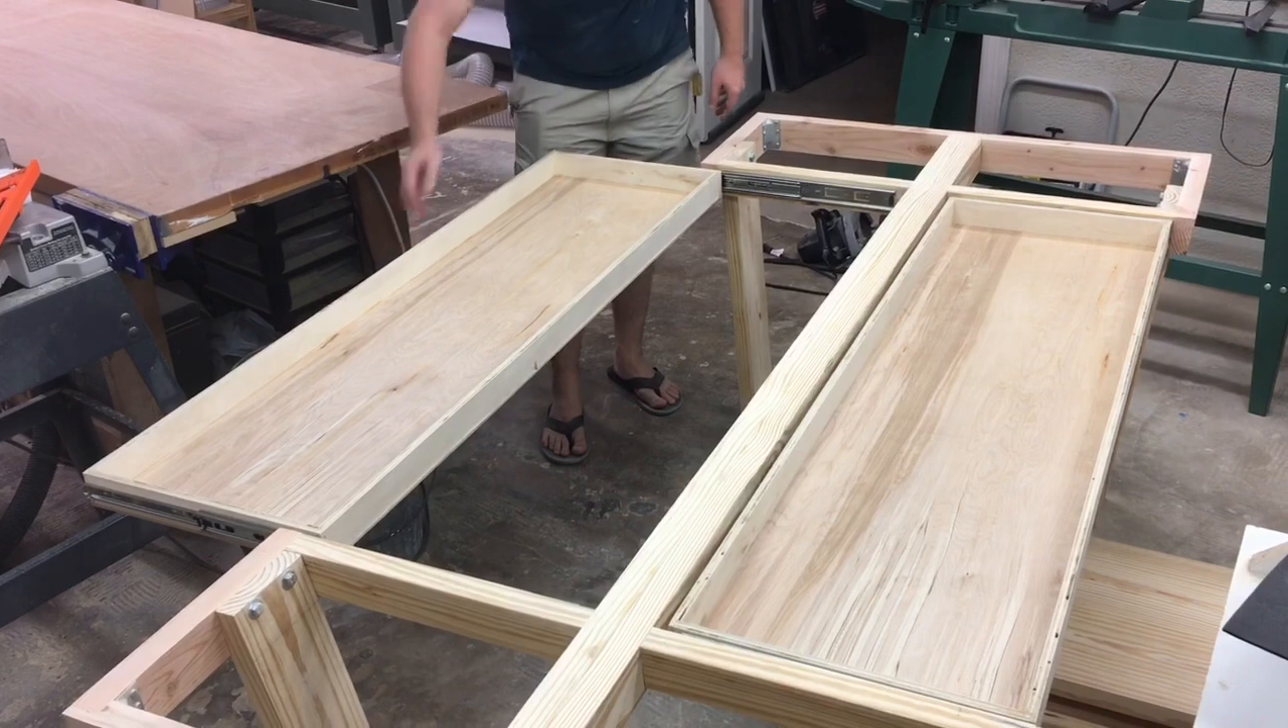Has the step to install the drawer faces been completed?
No.